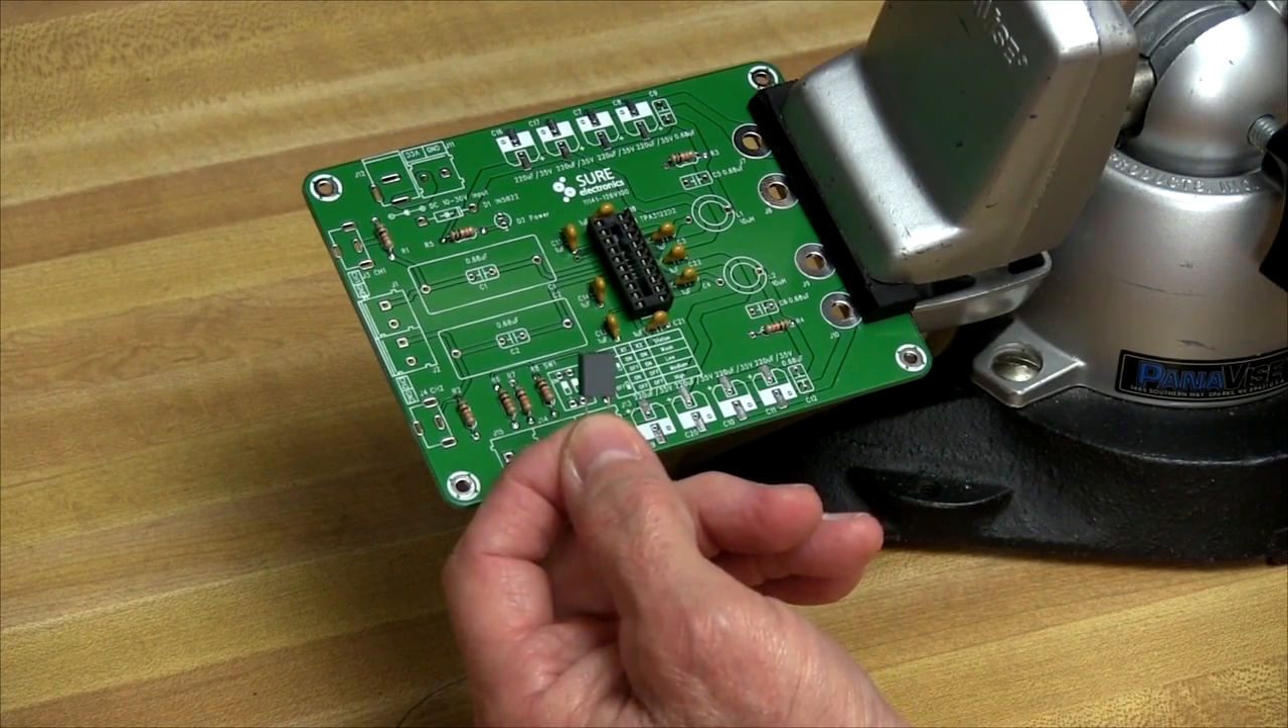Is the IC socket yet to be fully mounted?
No.